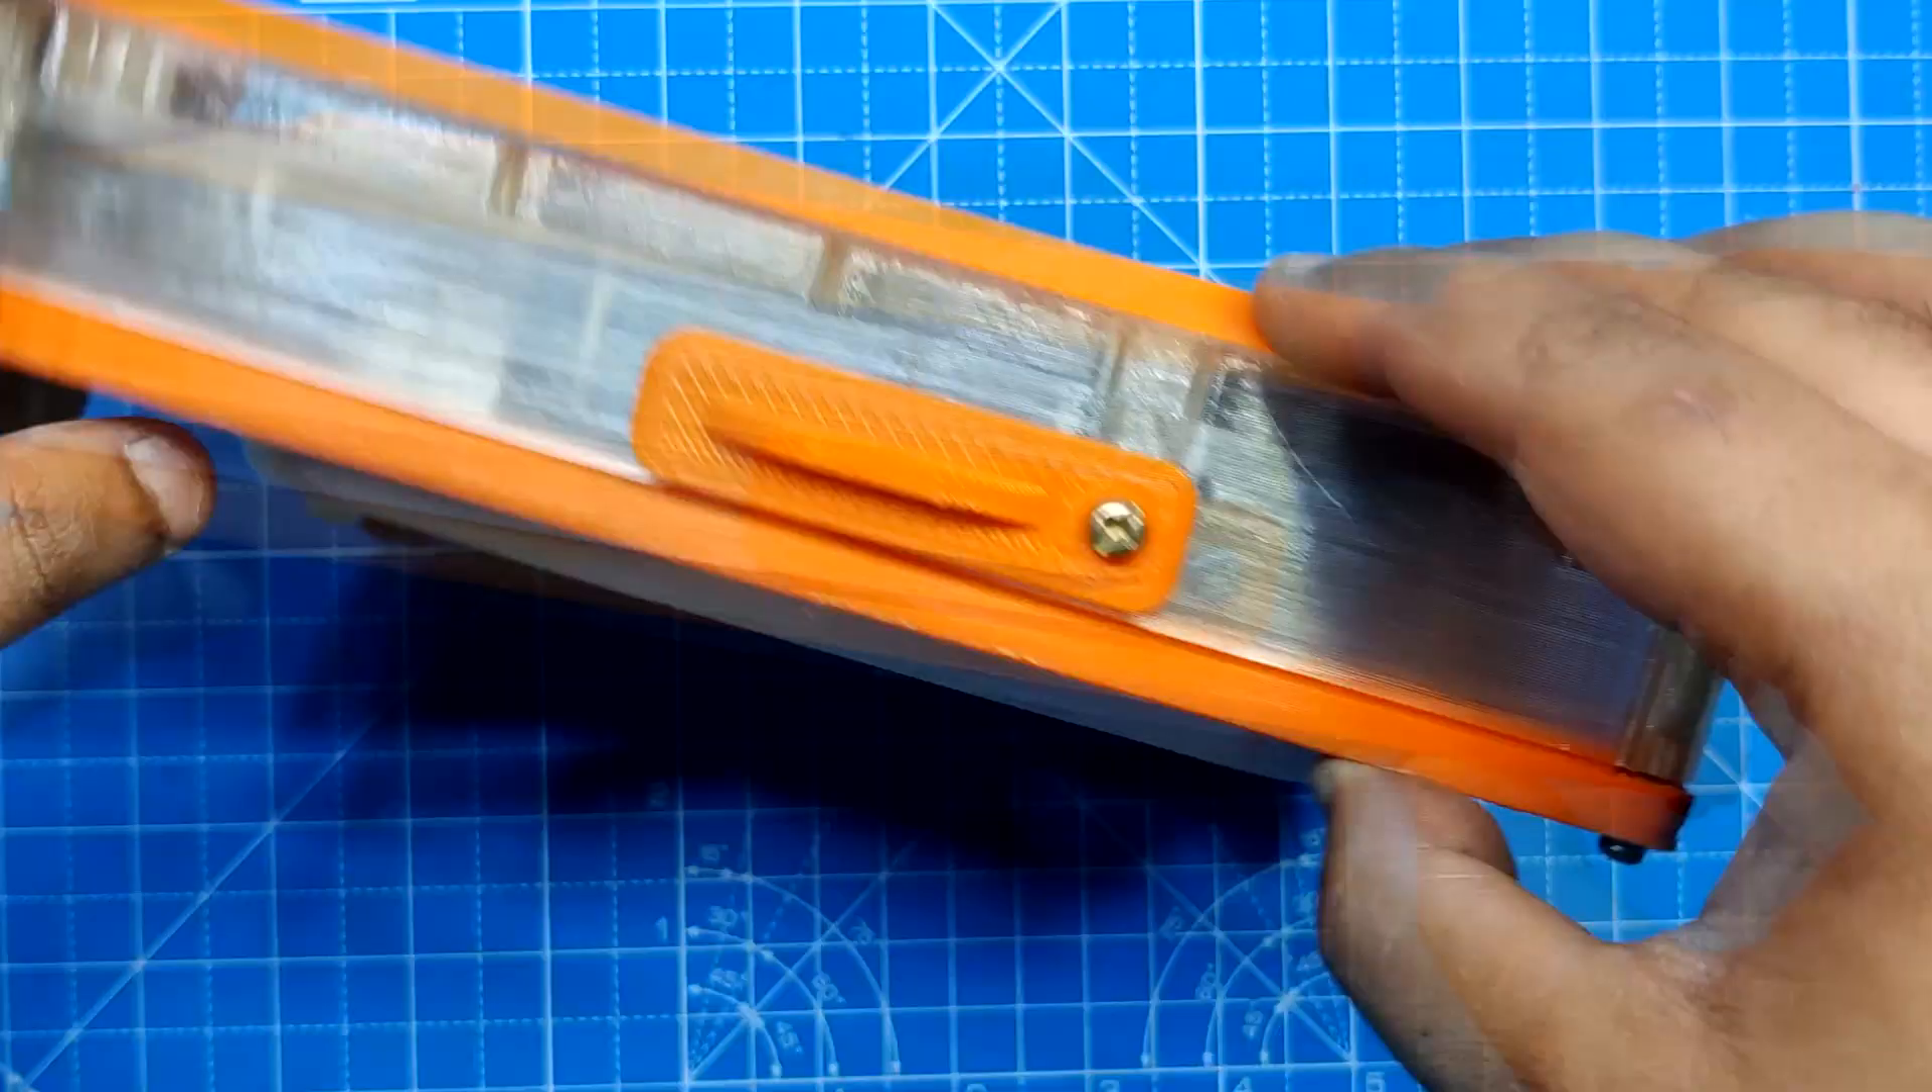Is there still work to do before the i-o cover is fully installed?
No.